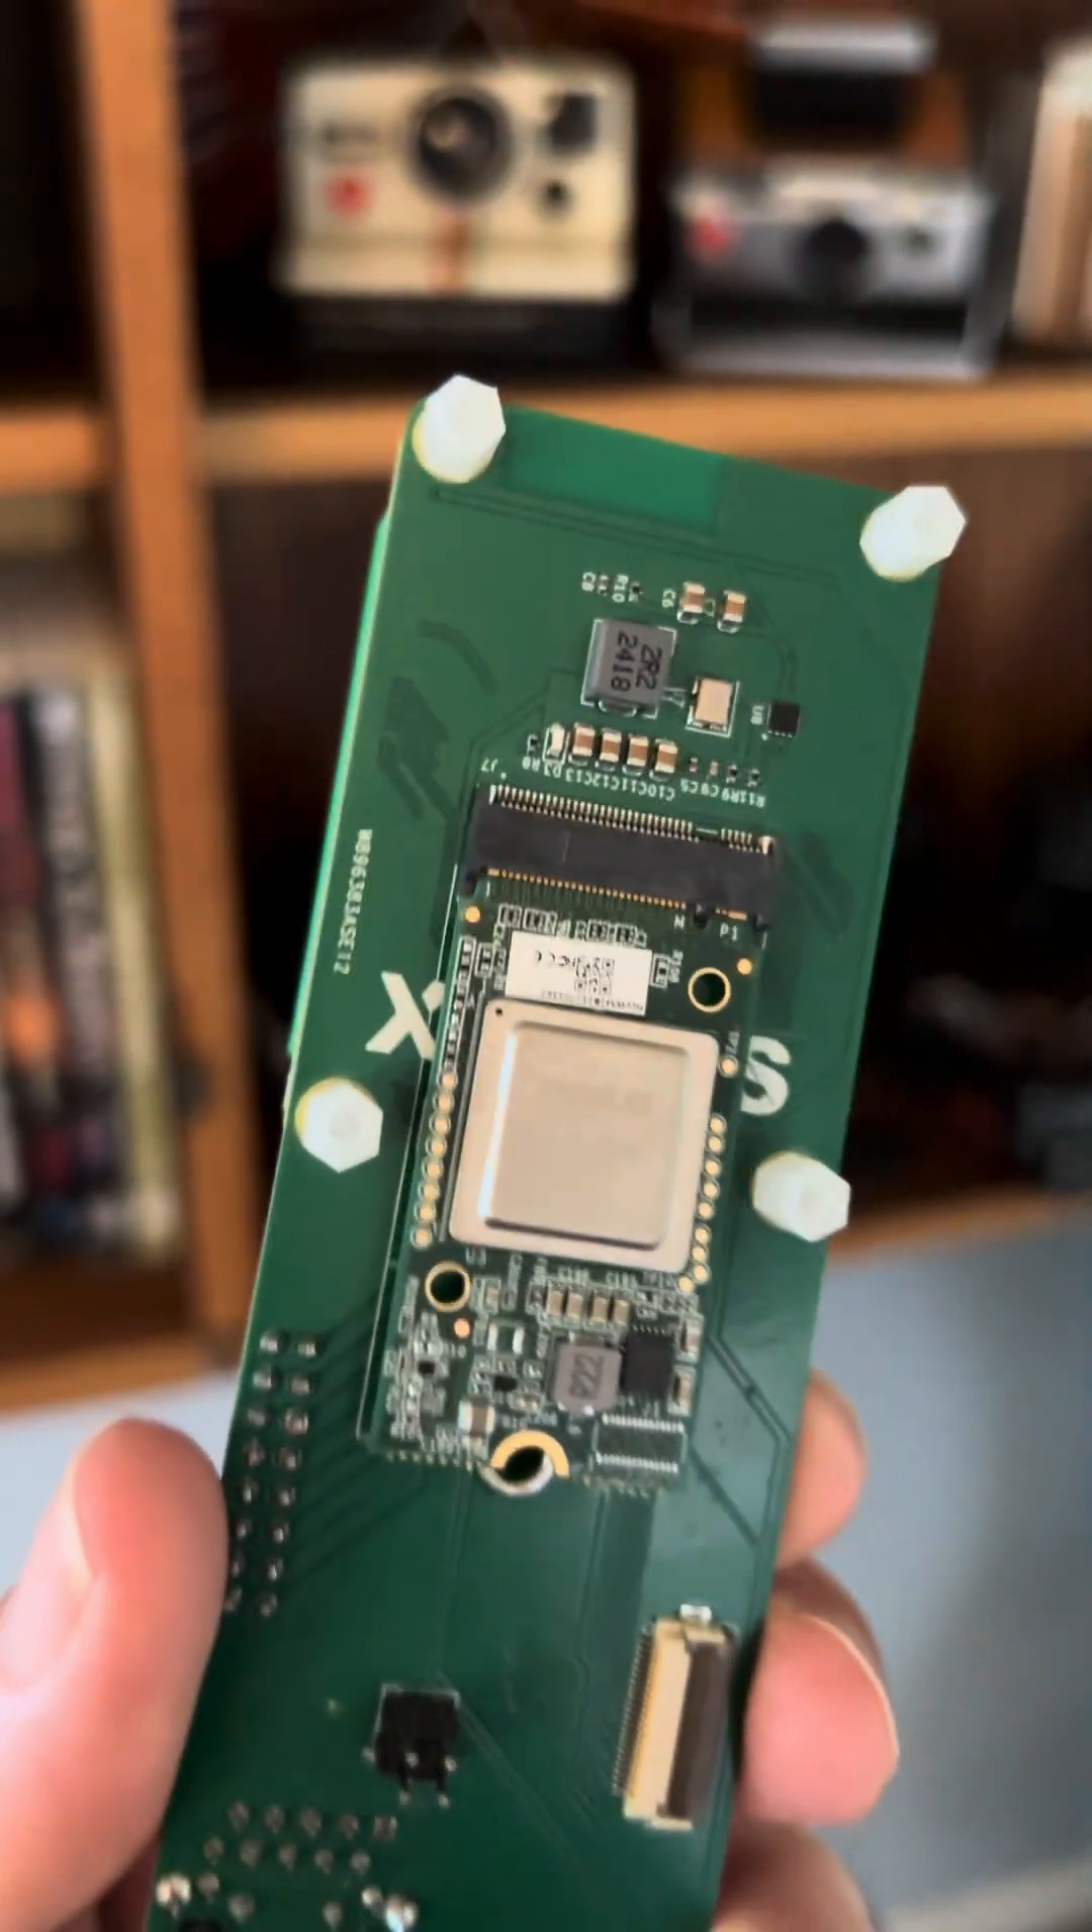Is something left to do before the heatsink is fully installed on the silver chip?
Yes.